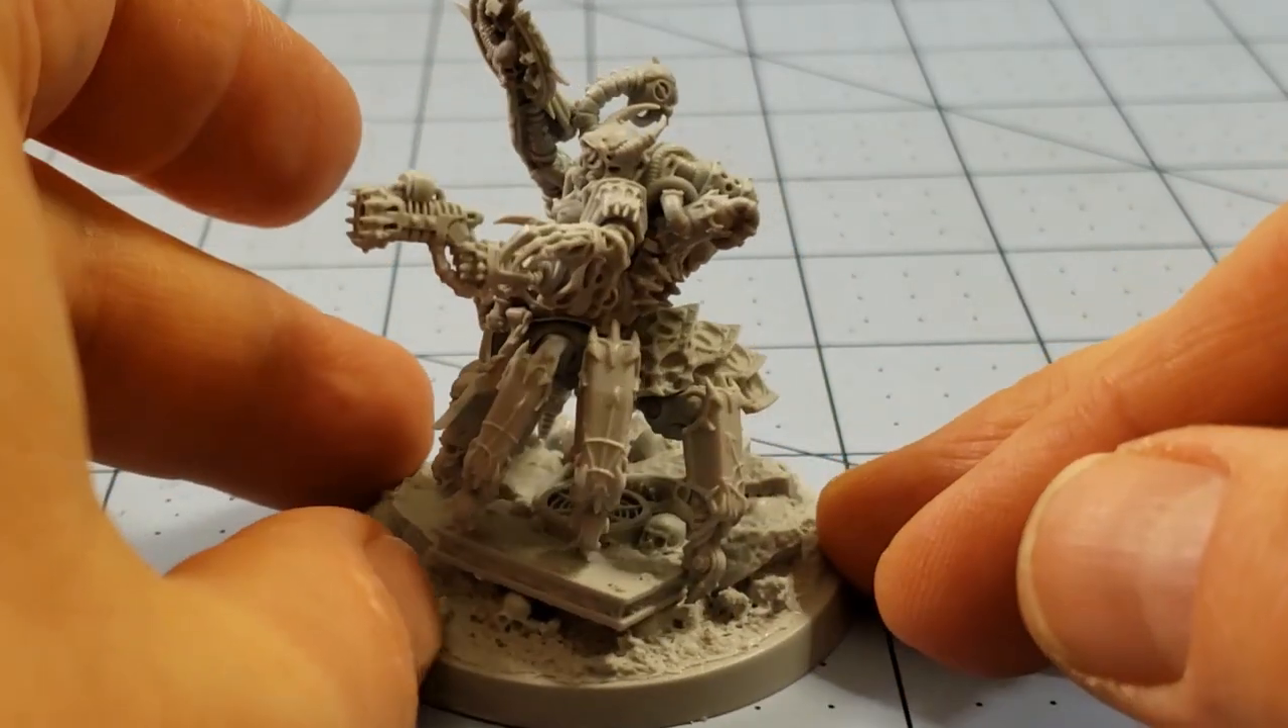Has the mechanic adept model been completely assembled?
Yes.